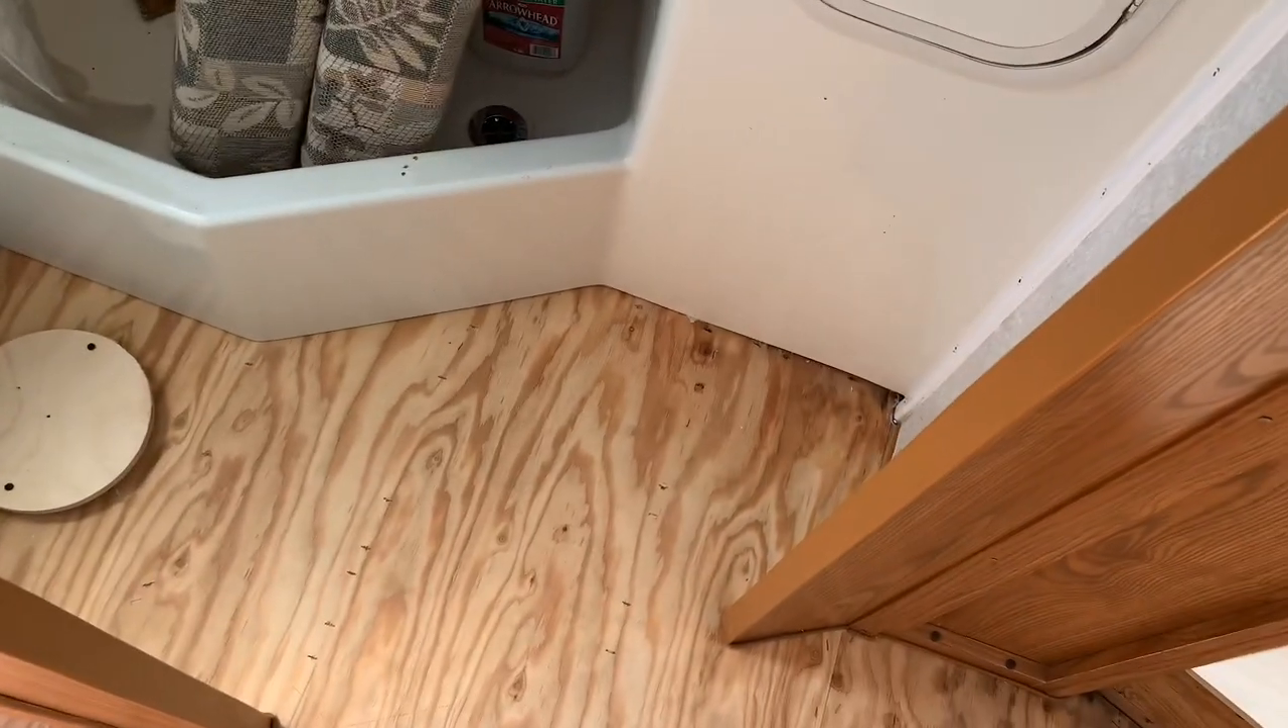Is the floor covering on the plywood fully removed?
Yes.